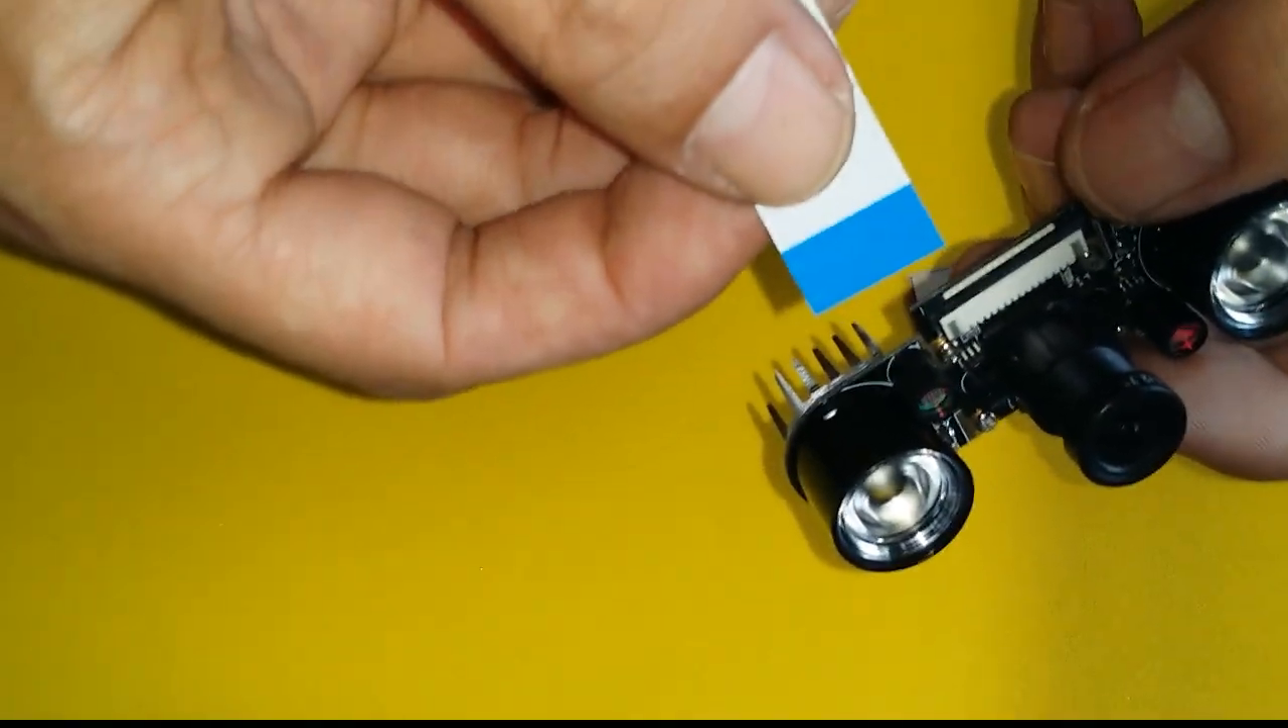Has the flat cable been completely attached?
No.